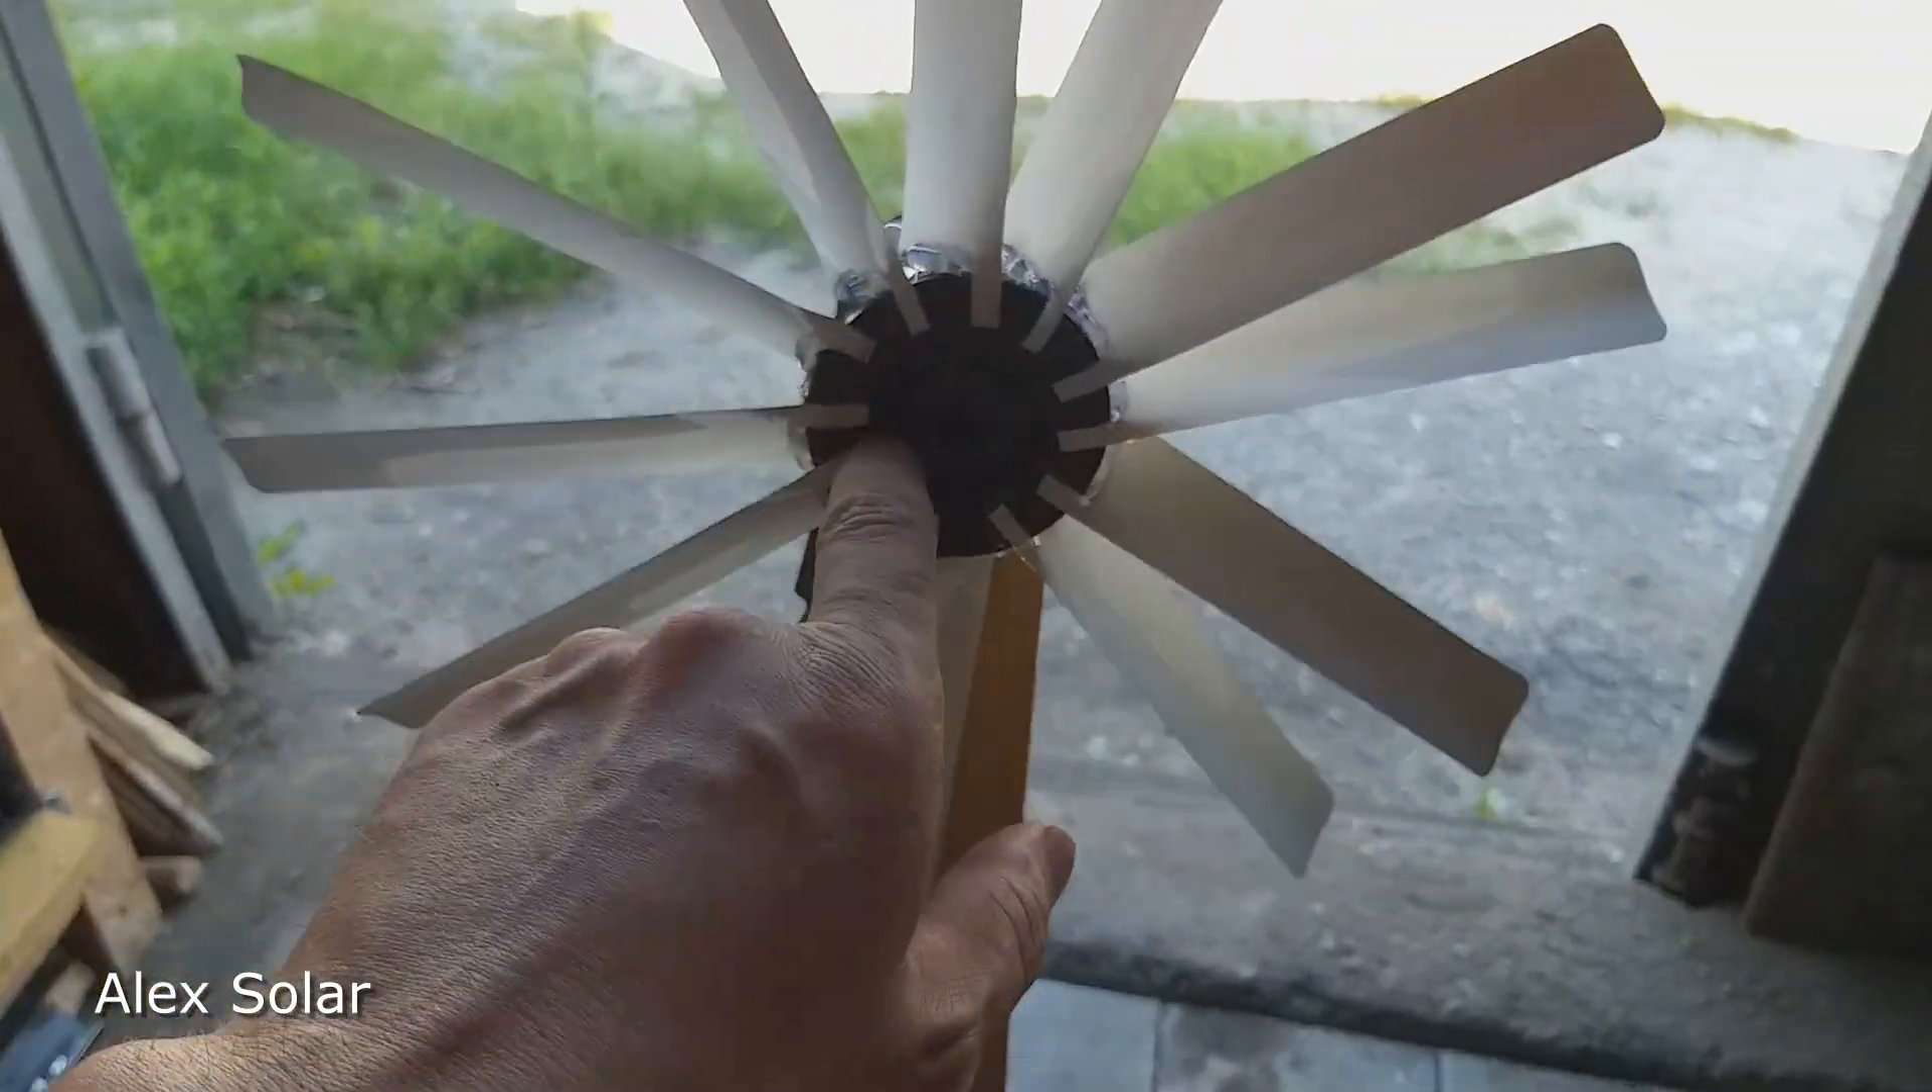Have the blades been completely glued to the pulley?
Yes.